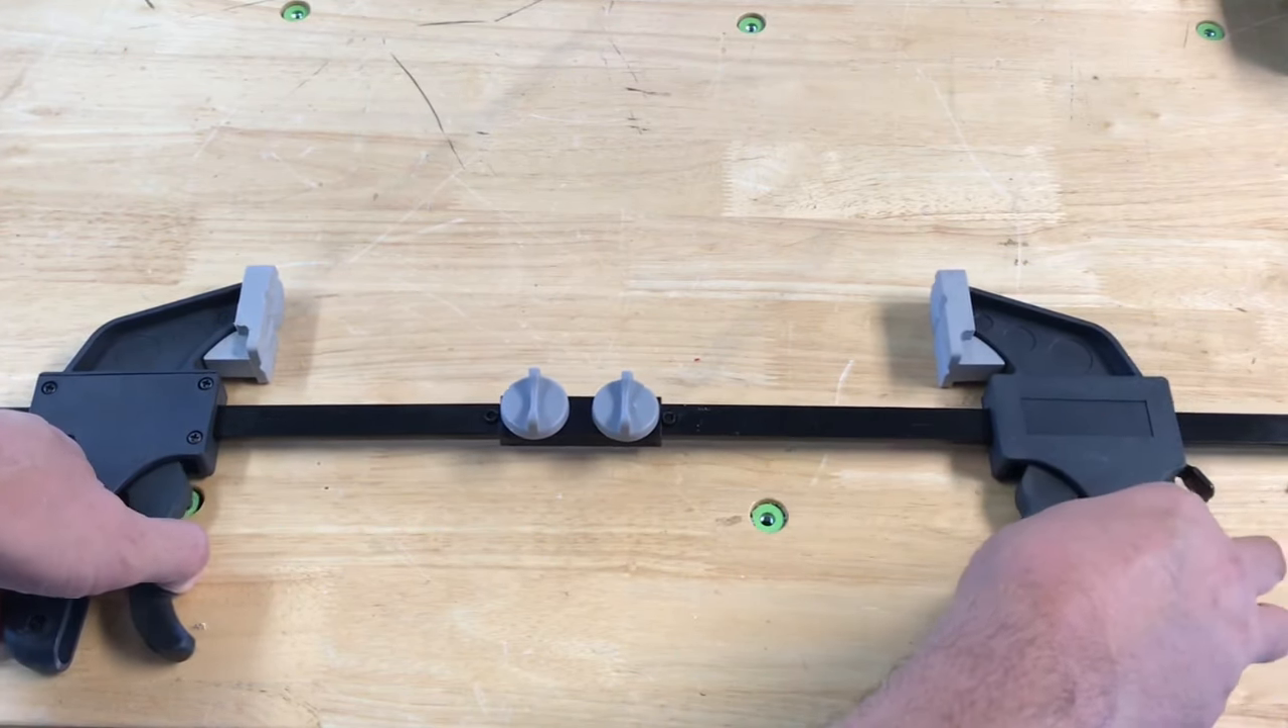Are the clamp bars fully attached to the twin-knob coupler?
Yes.